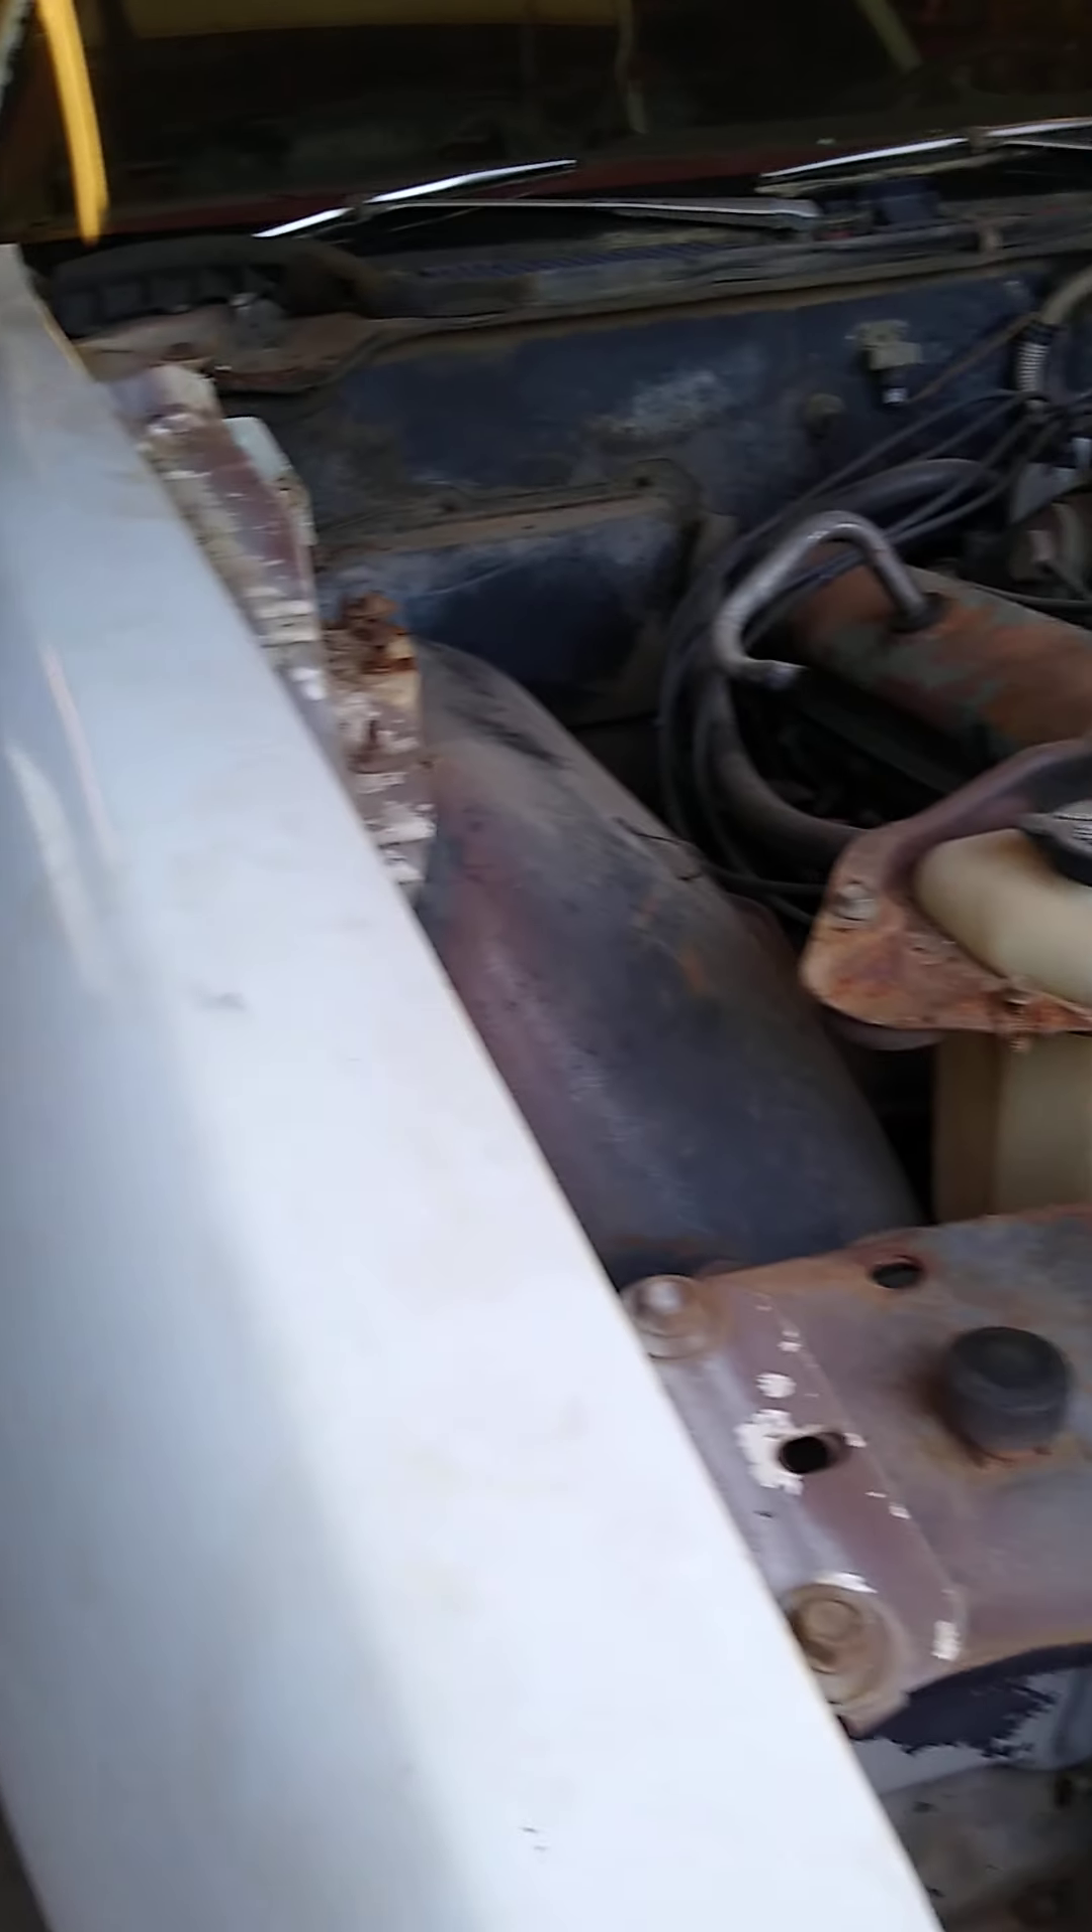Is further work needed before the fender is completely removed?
Yes.